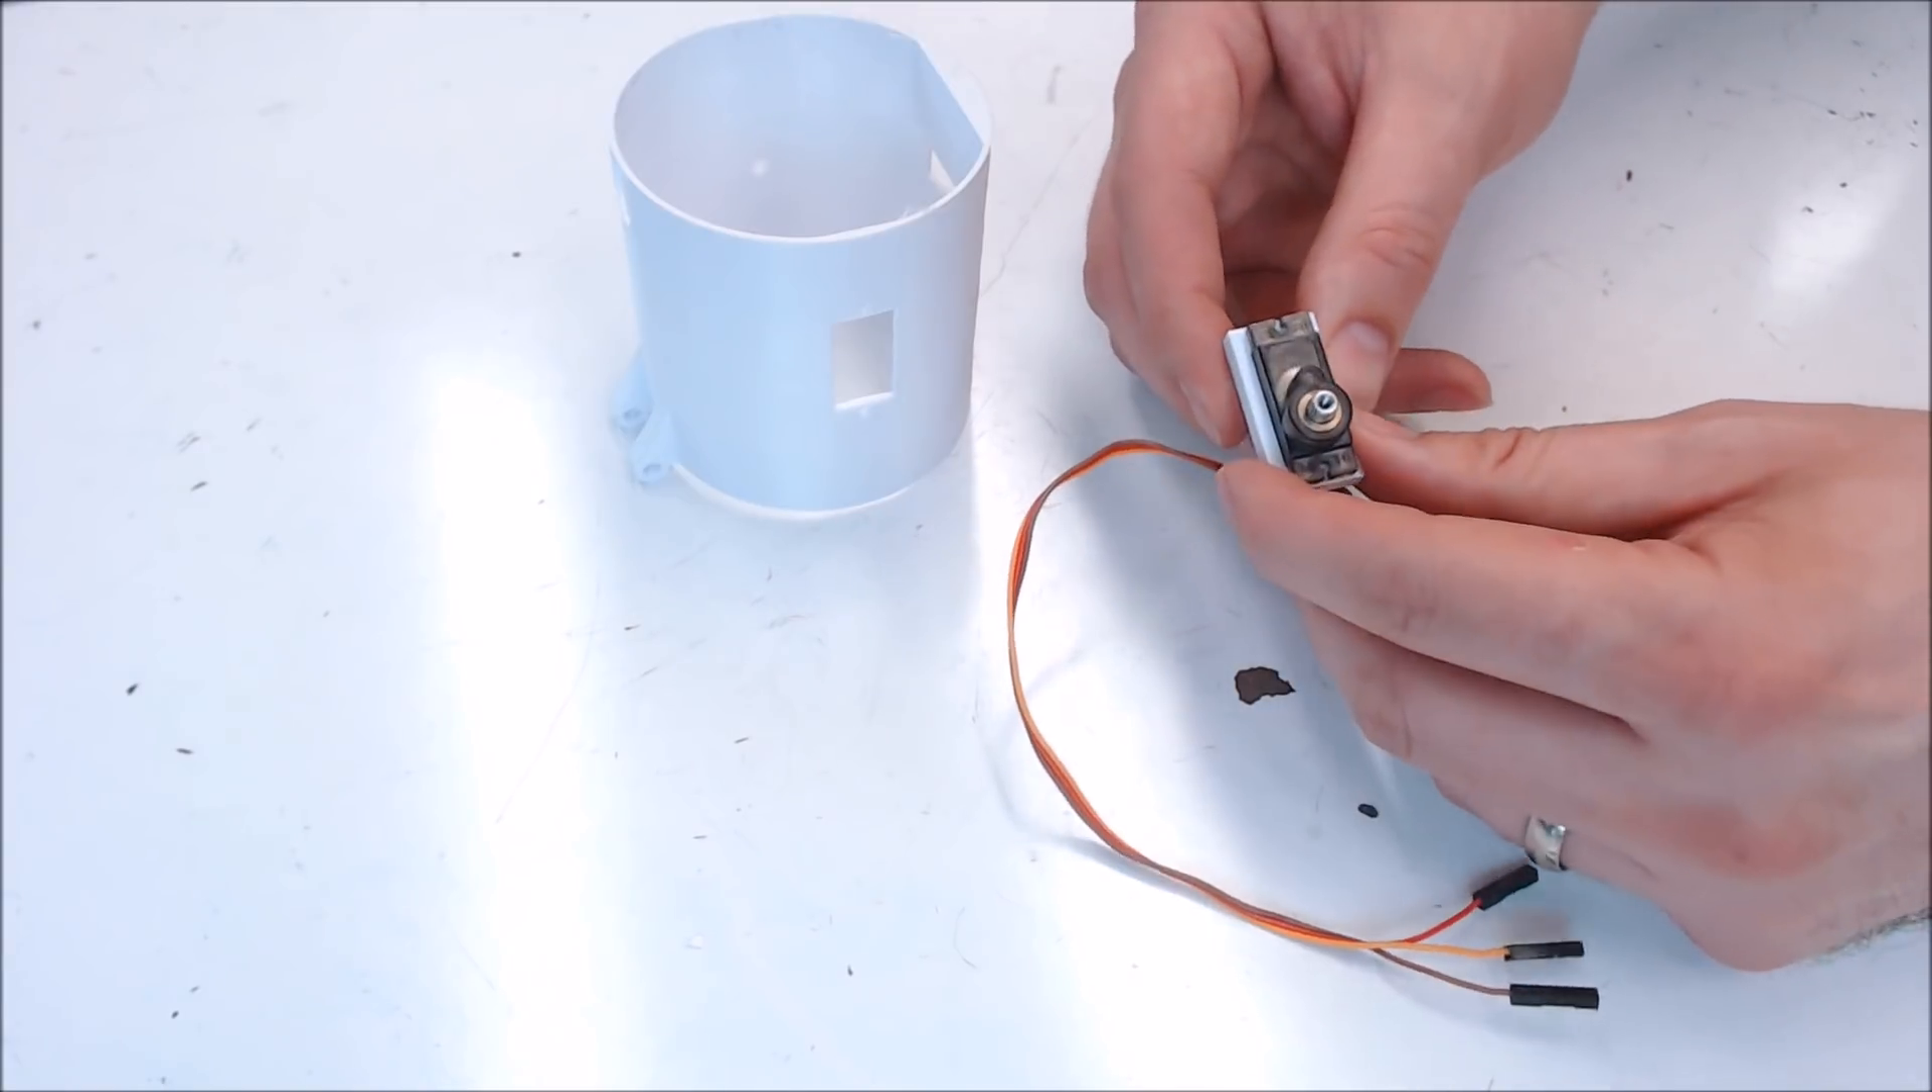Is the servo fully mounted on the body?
No.